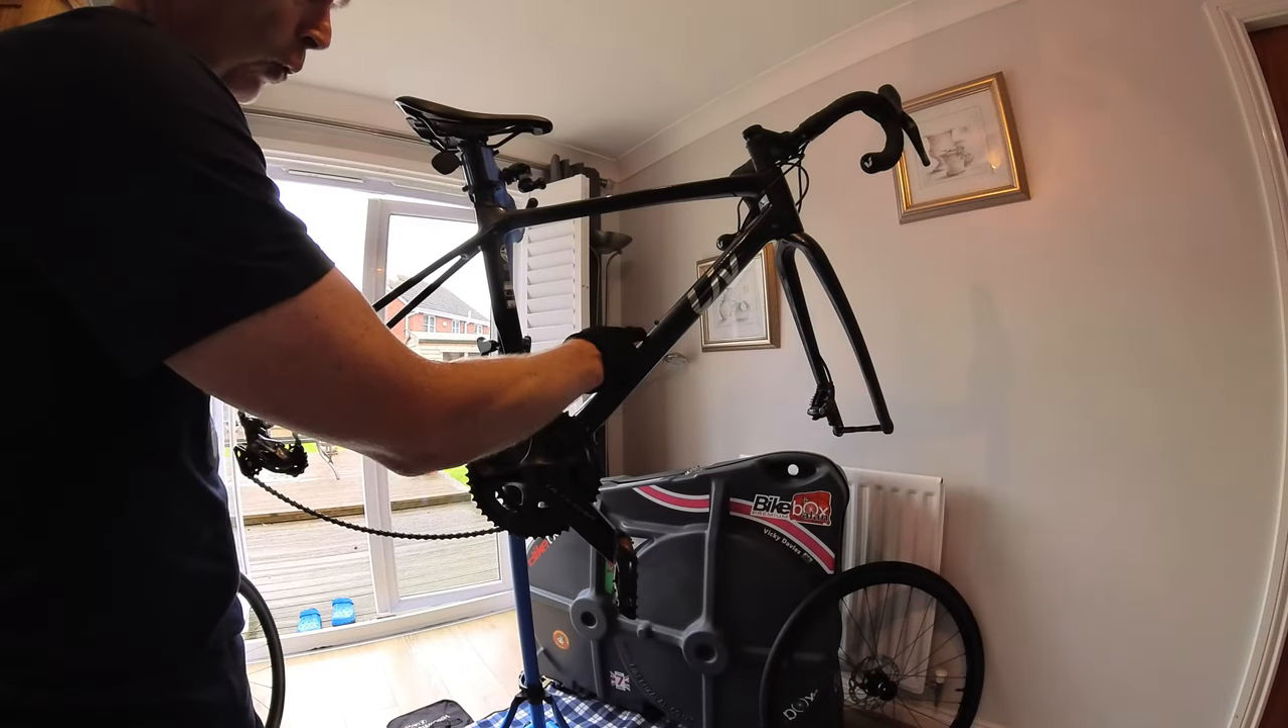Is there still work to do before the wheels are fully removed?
No.